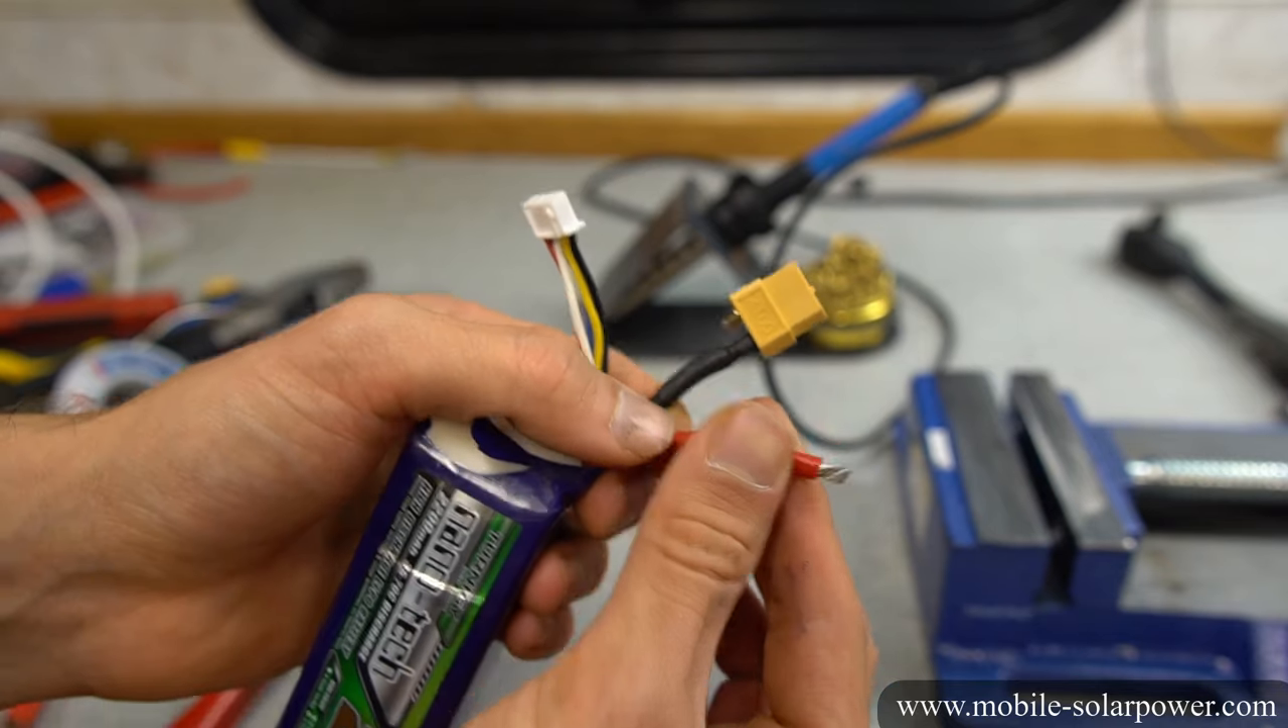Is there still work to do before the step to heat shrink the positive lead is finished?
Yes.